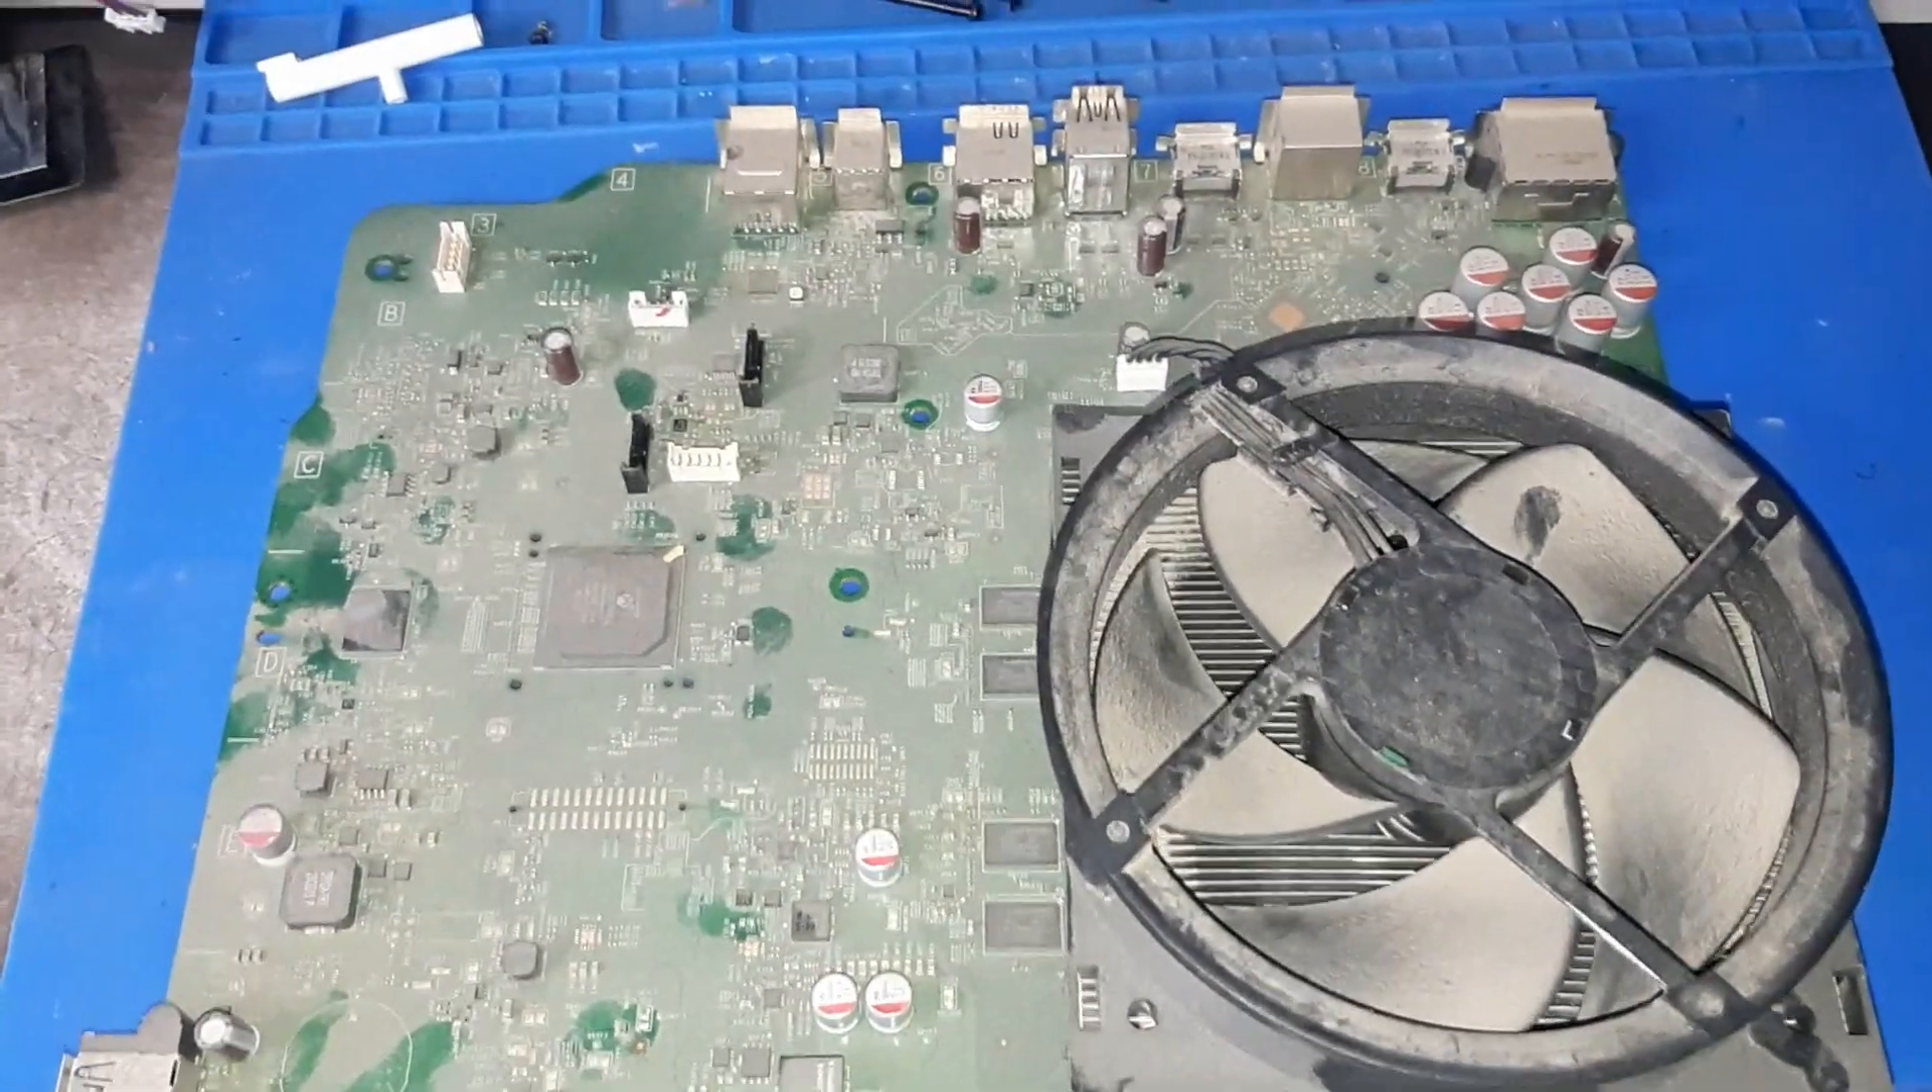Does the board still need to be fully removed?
No.